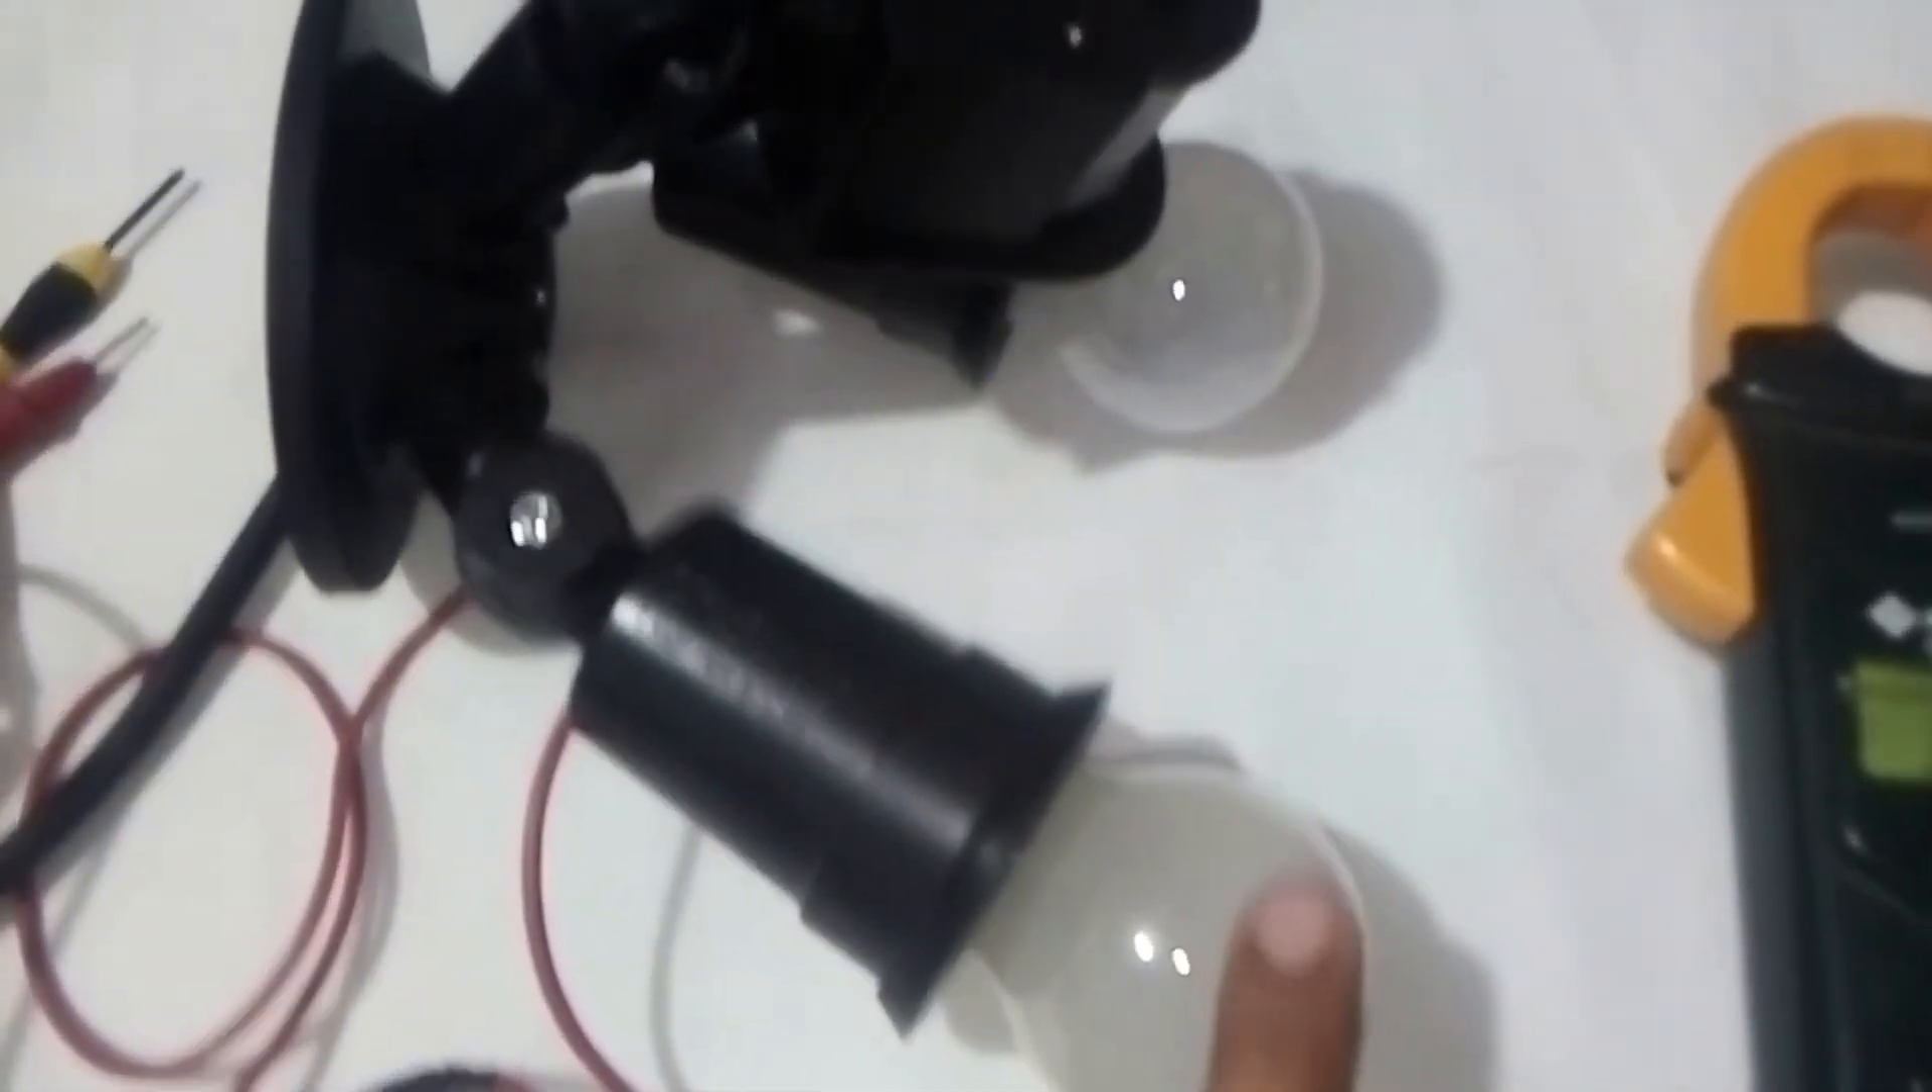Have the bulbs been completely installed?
Yes.